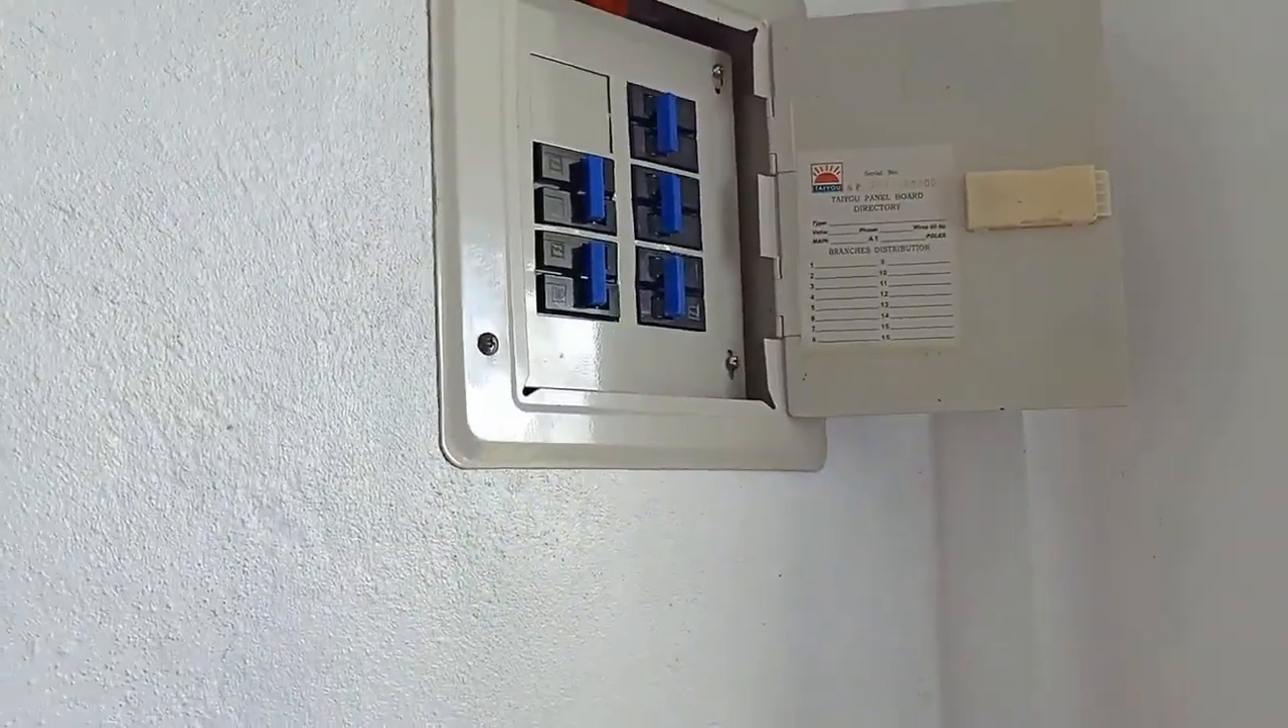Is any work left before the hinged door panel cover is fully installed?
No.